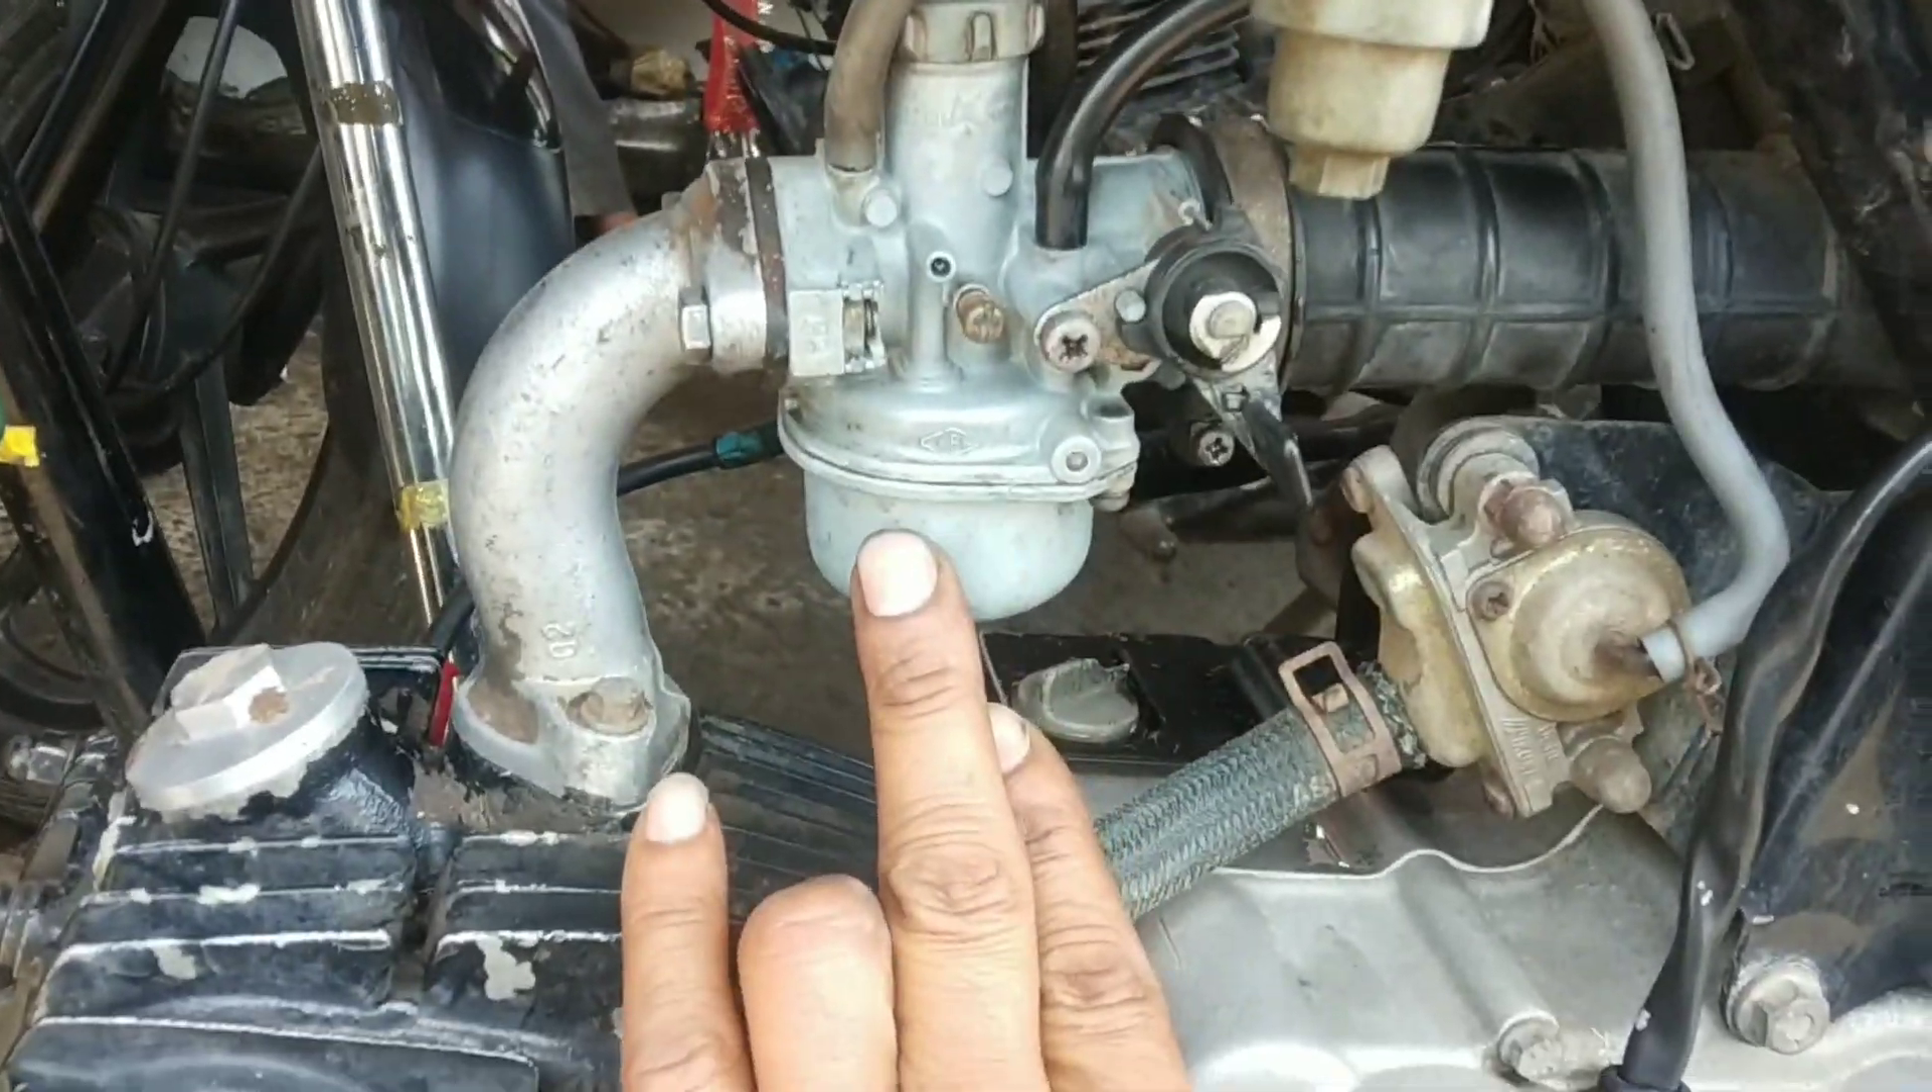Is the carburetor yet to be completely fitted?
No.